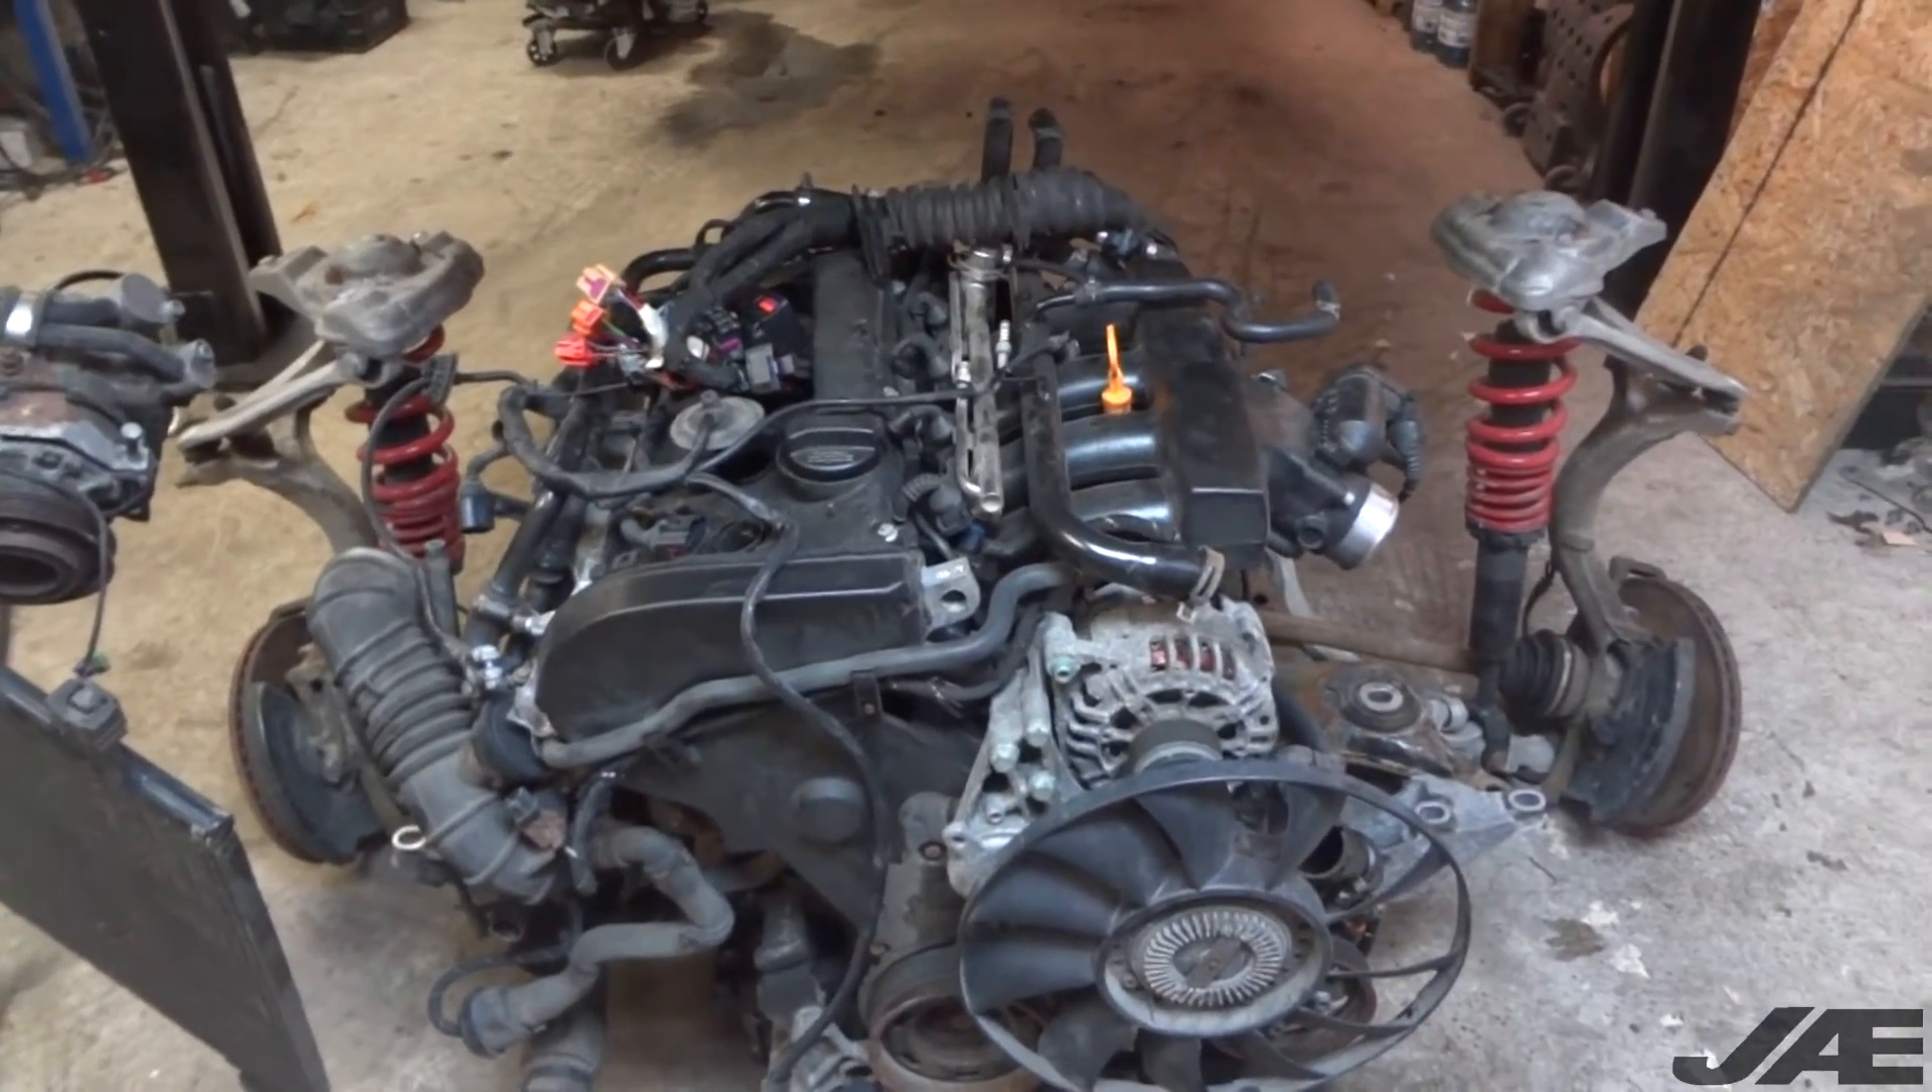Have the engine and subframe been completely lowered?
Yes.